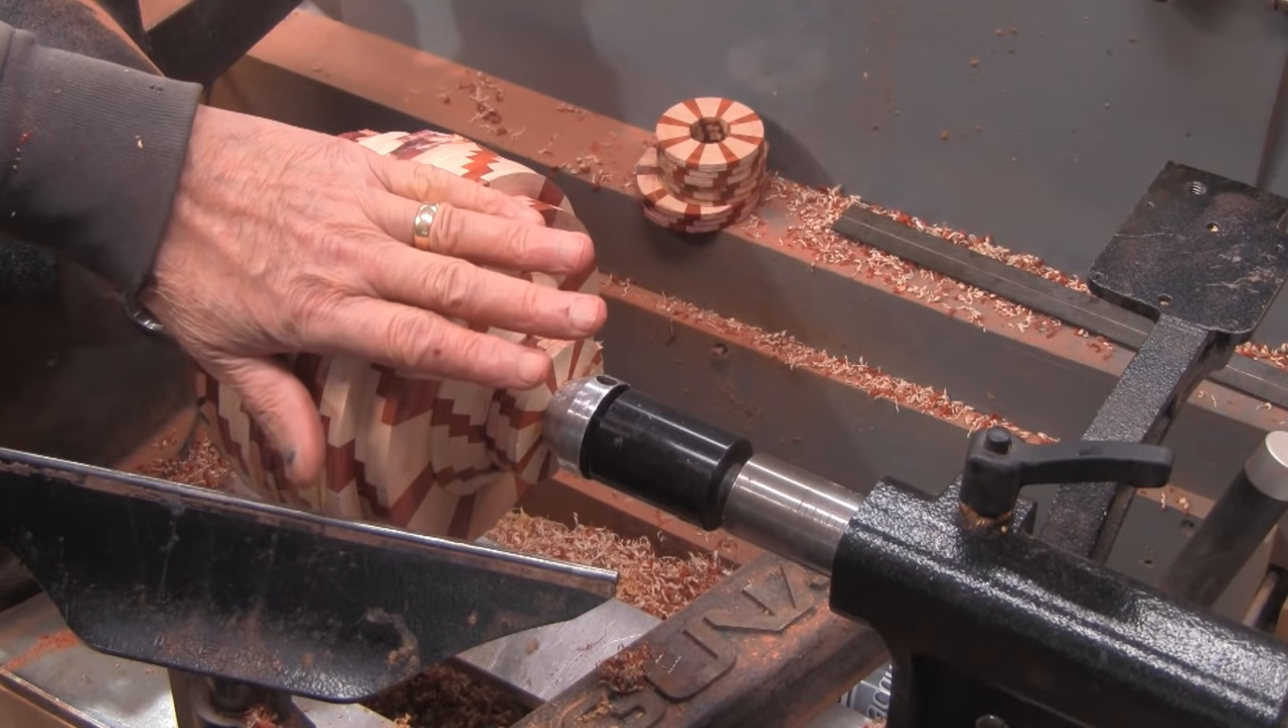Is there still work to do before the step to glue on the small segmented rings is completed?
Yes.